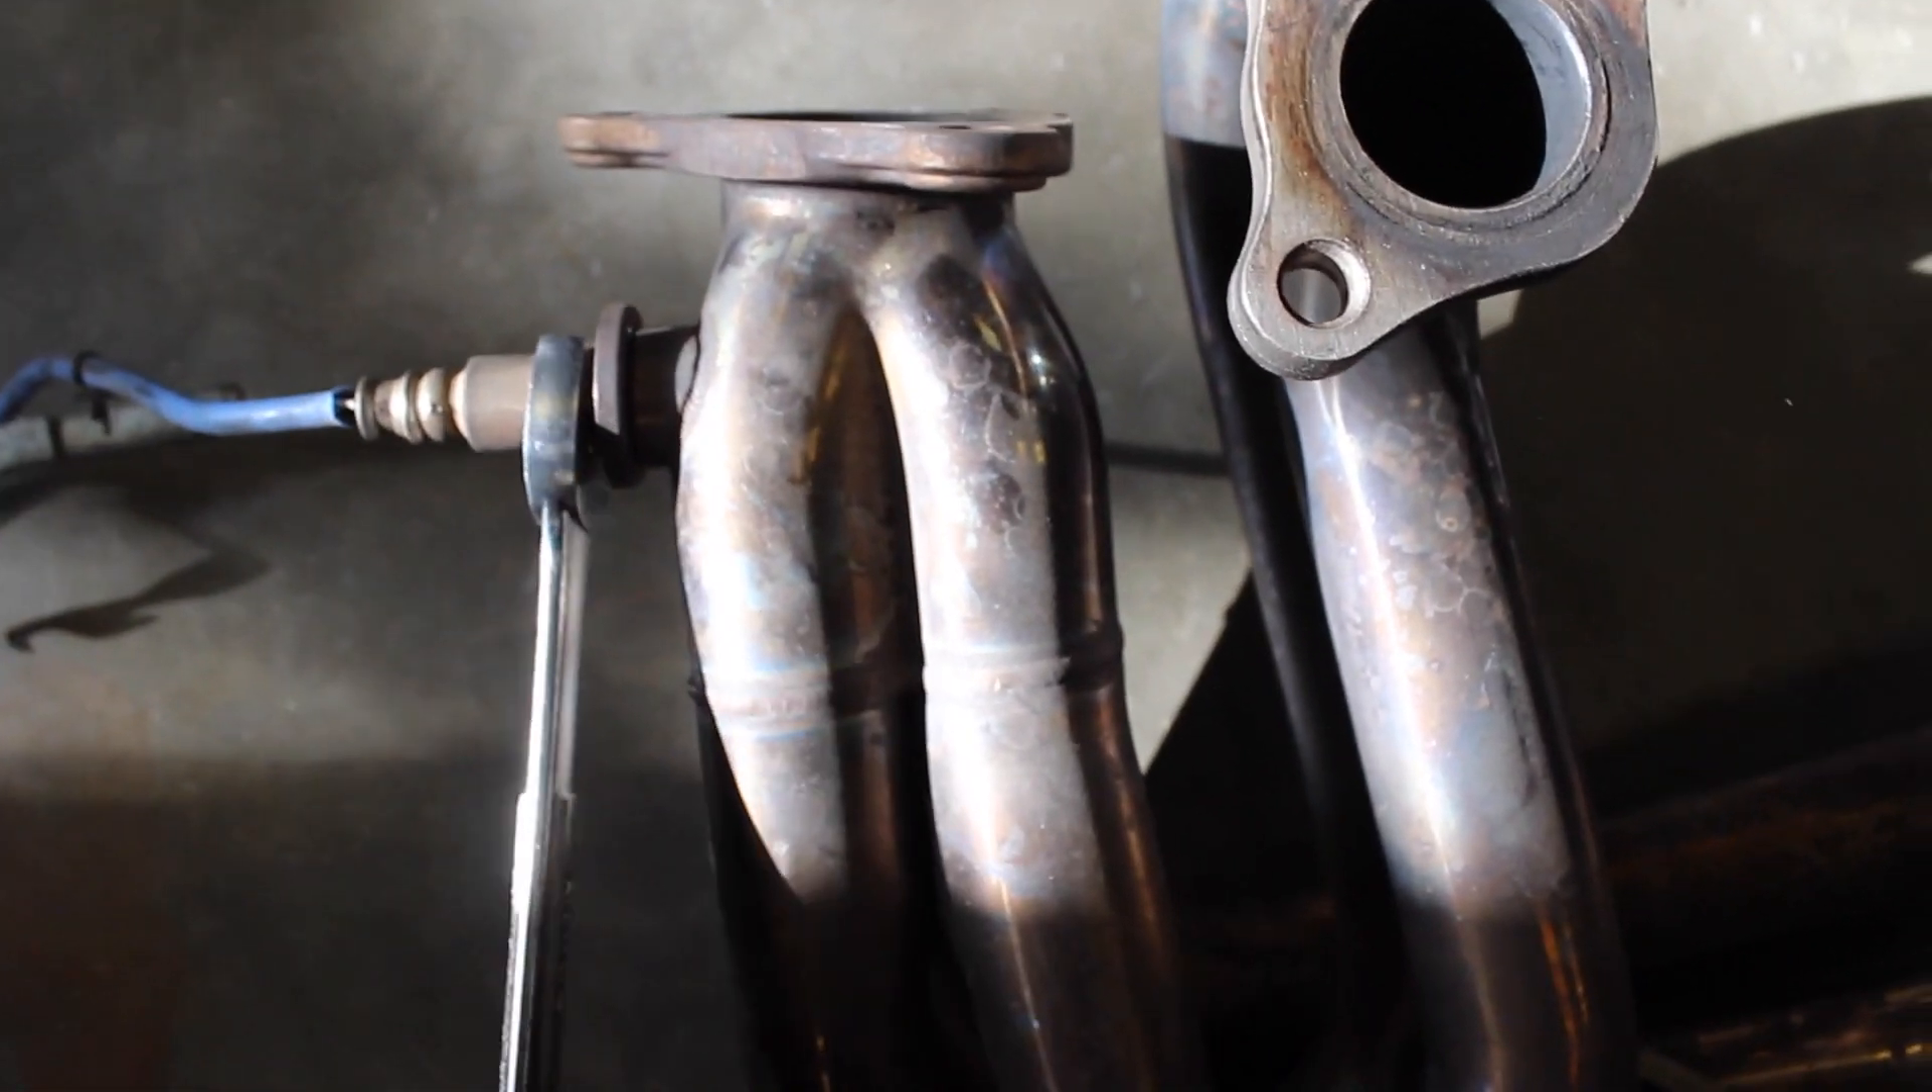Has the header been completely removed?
Yes.